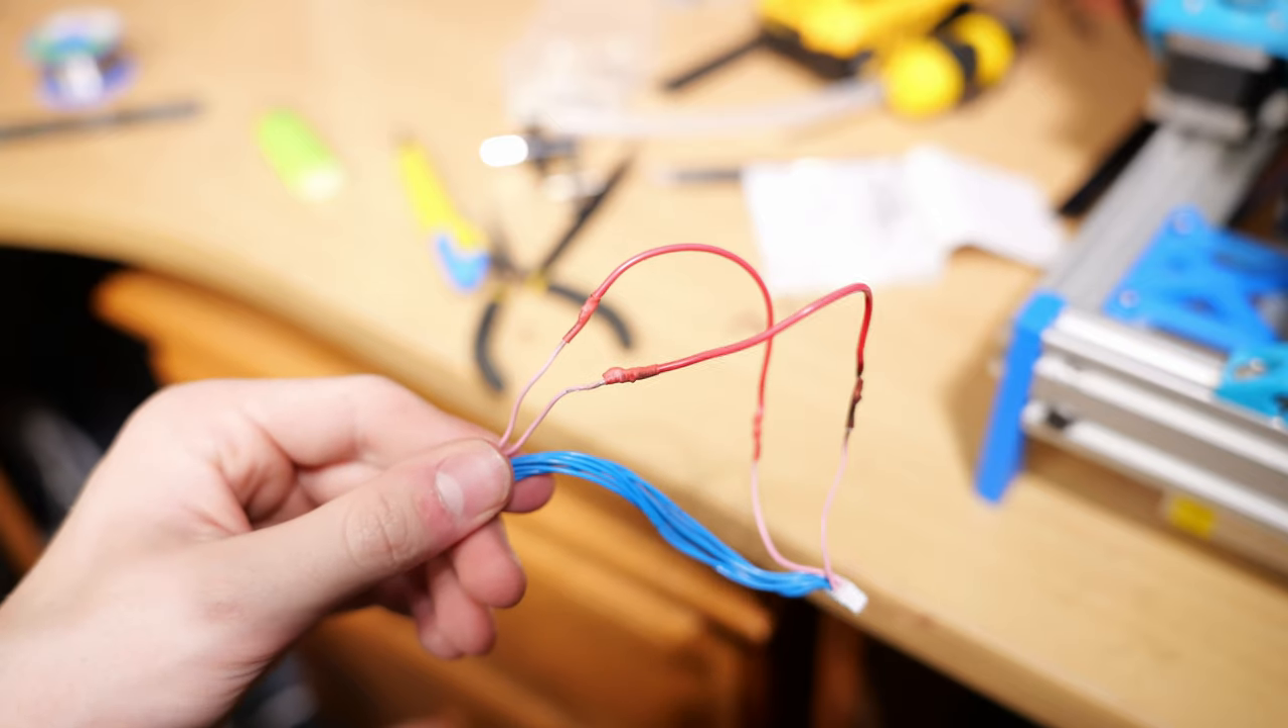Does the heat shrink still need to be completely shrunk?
No.